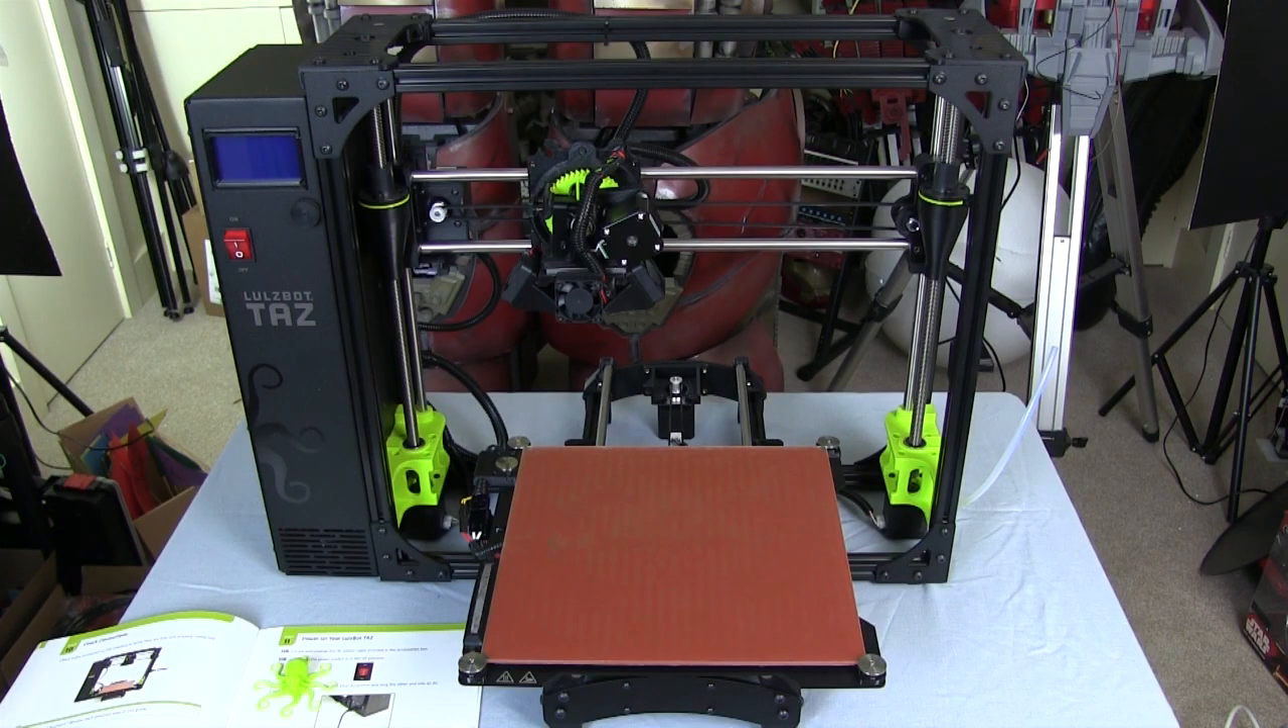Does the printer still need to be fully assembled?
No.